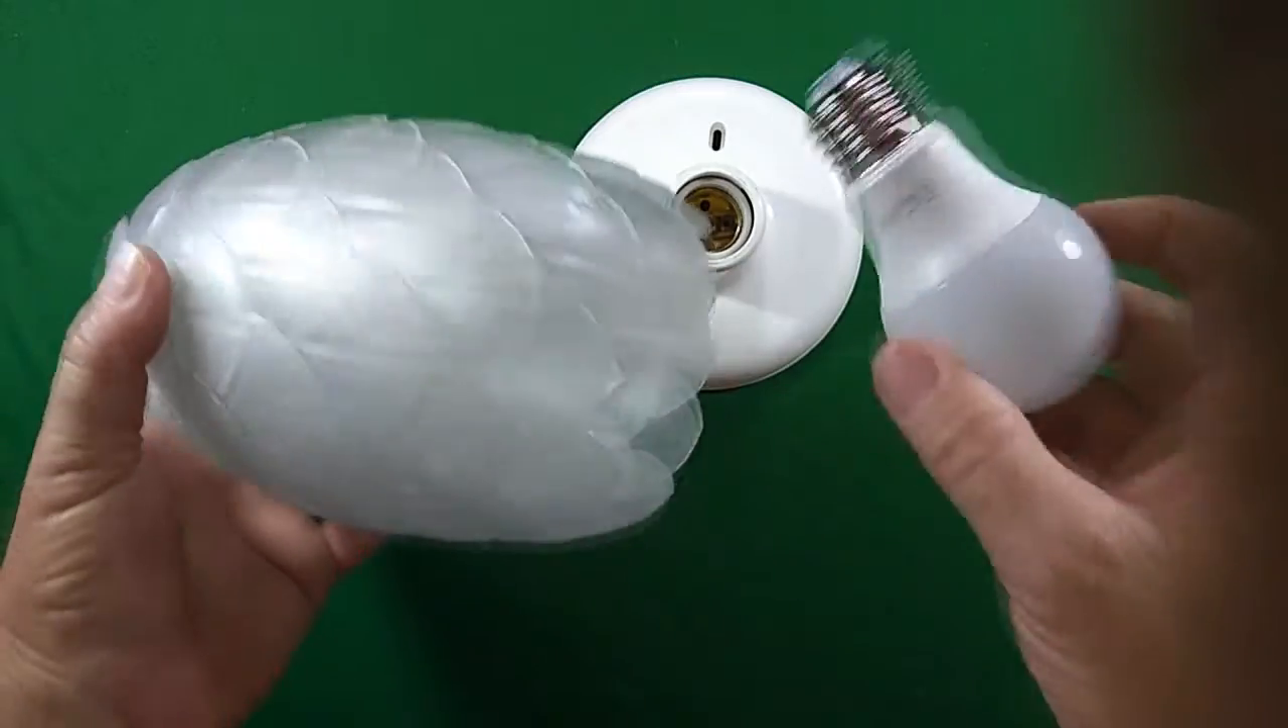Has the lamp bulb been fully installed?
No.